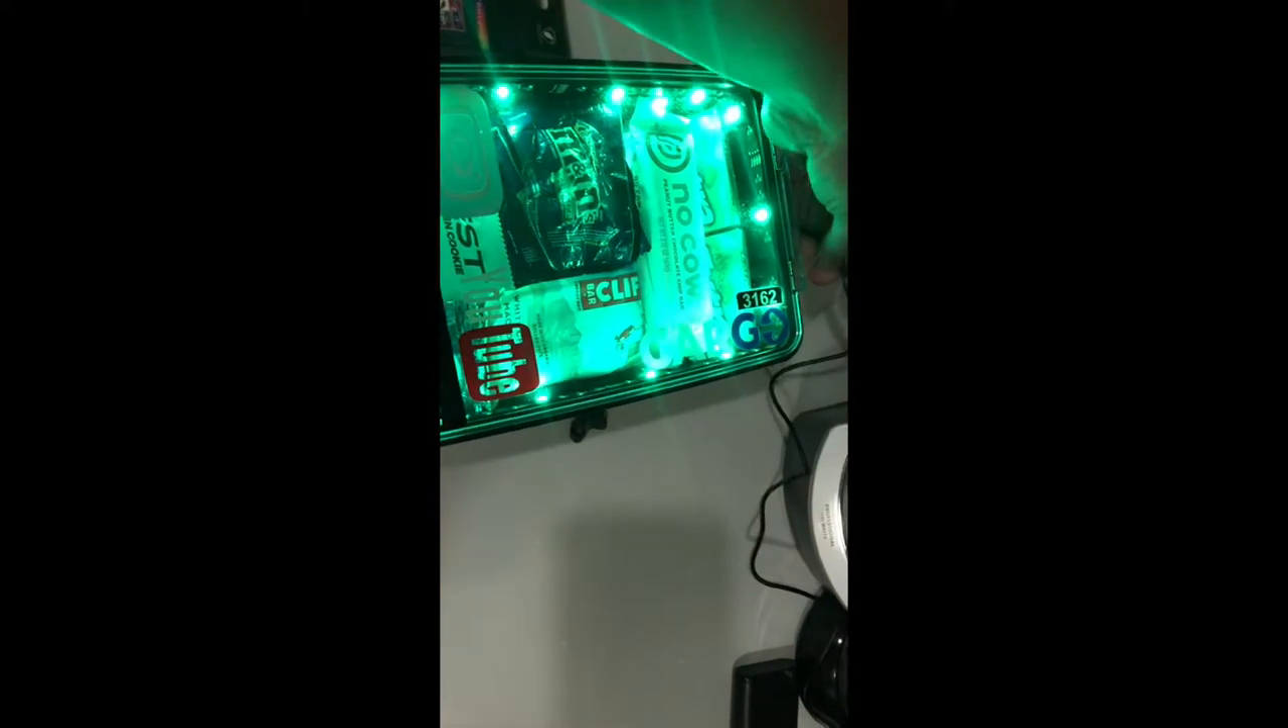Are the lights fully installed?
Yes.